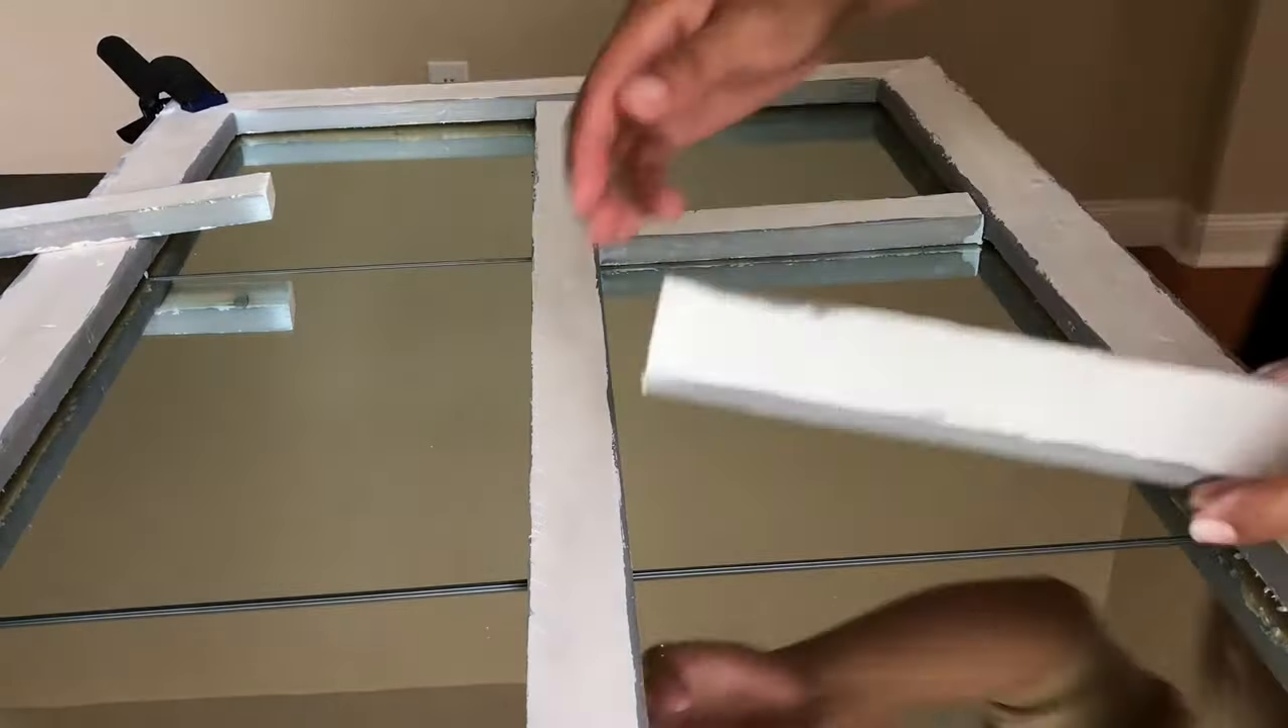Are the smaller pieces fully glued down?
No.